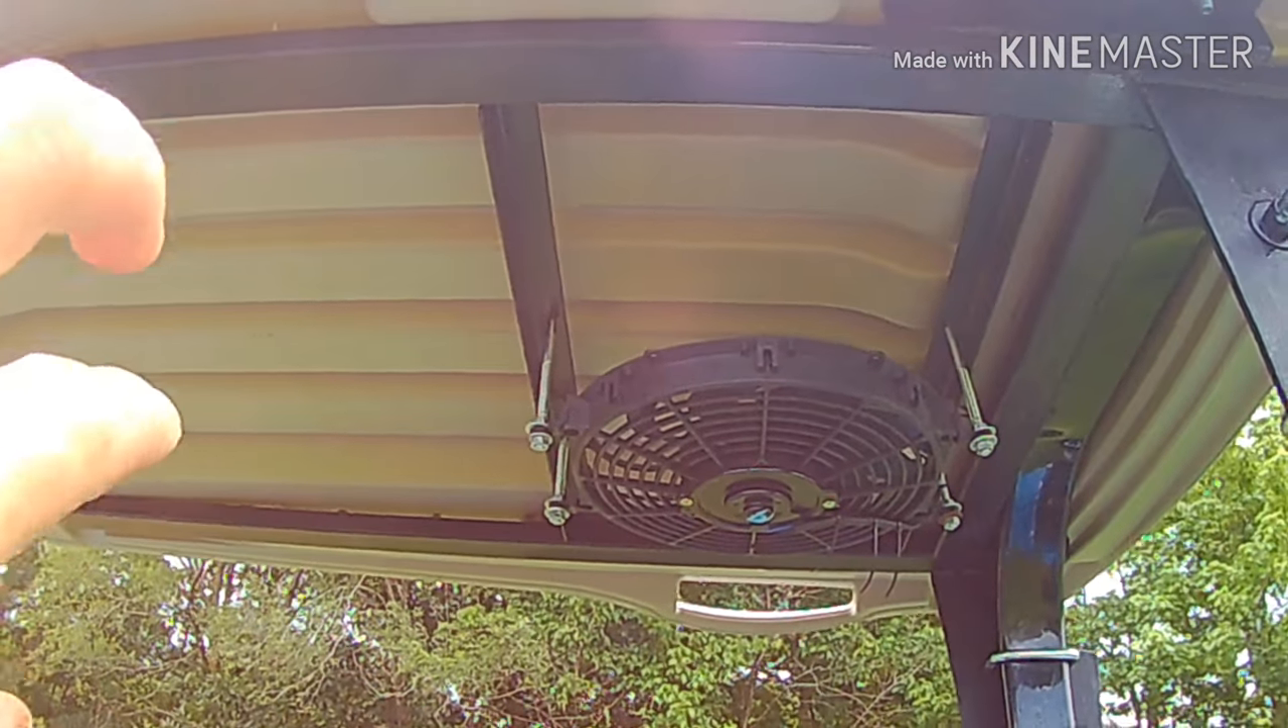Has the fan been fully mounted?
Yes.